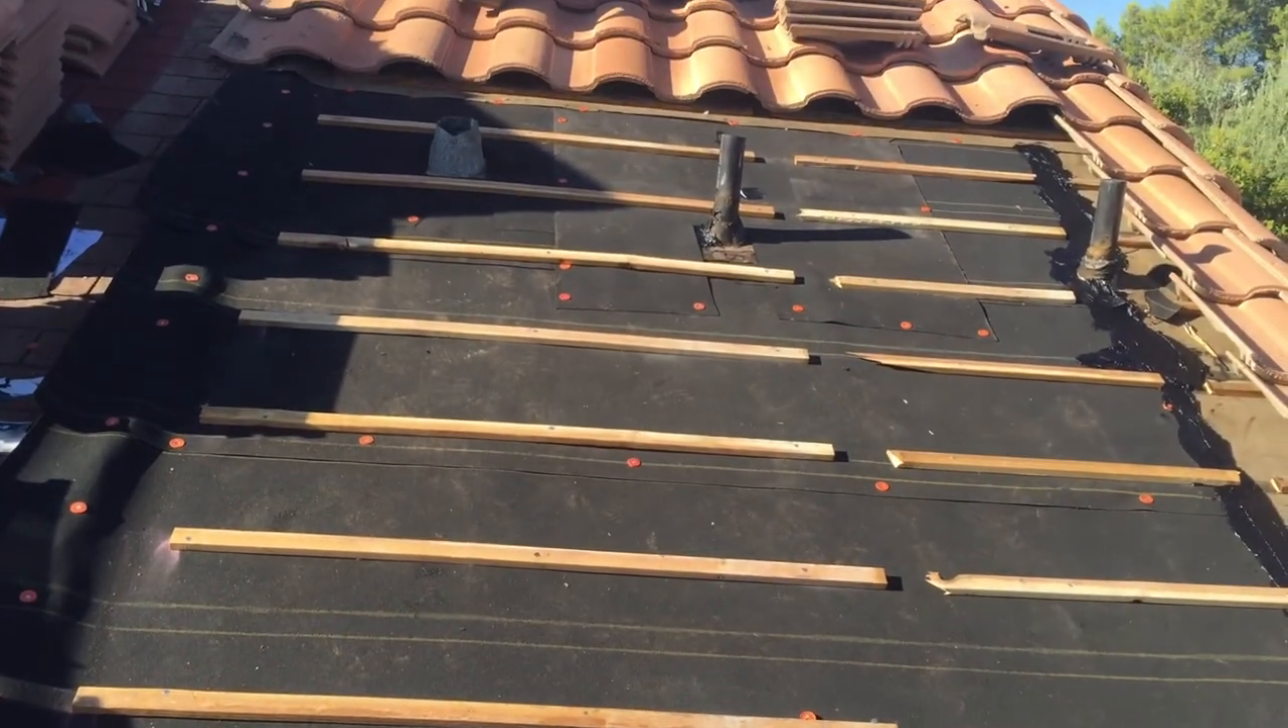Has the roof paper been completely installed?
Yes.